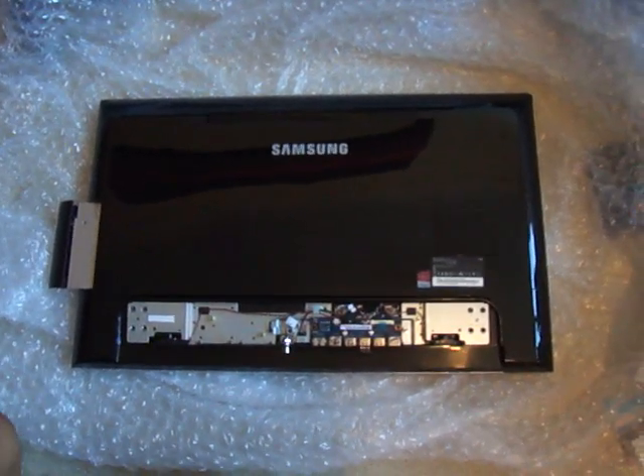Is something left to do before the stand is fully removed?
No.